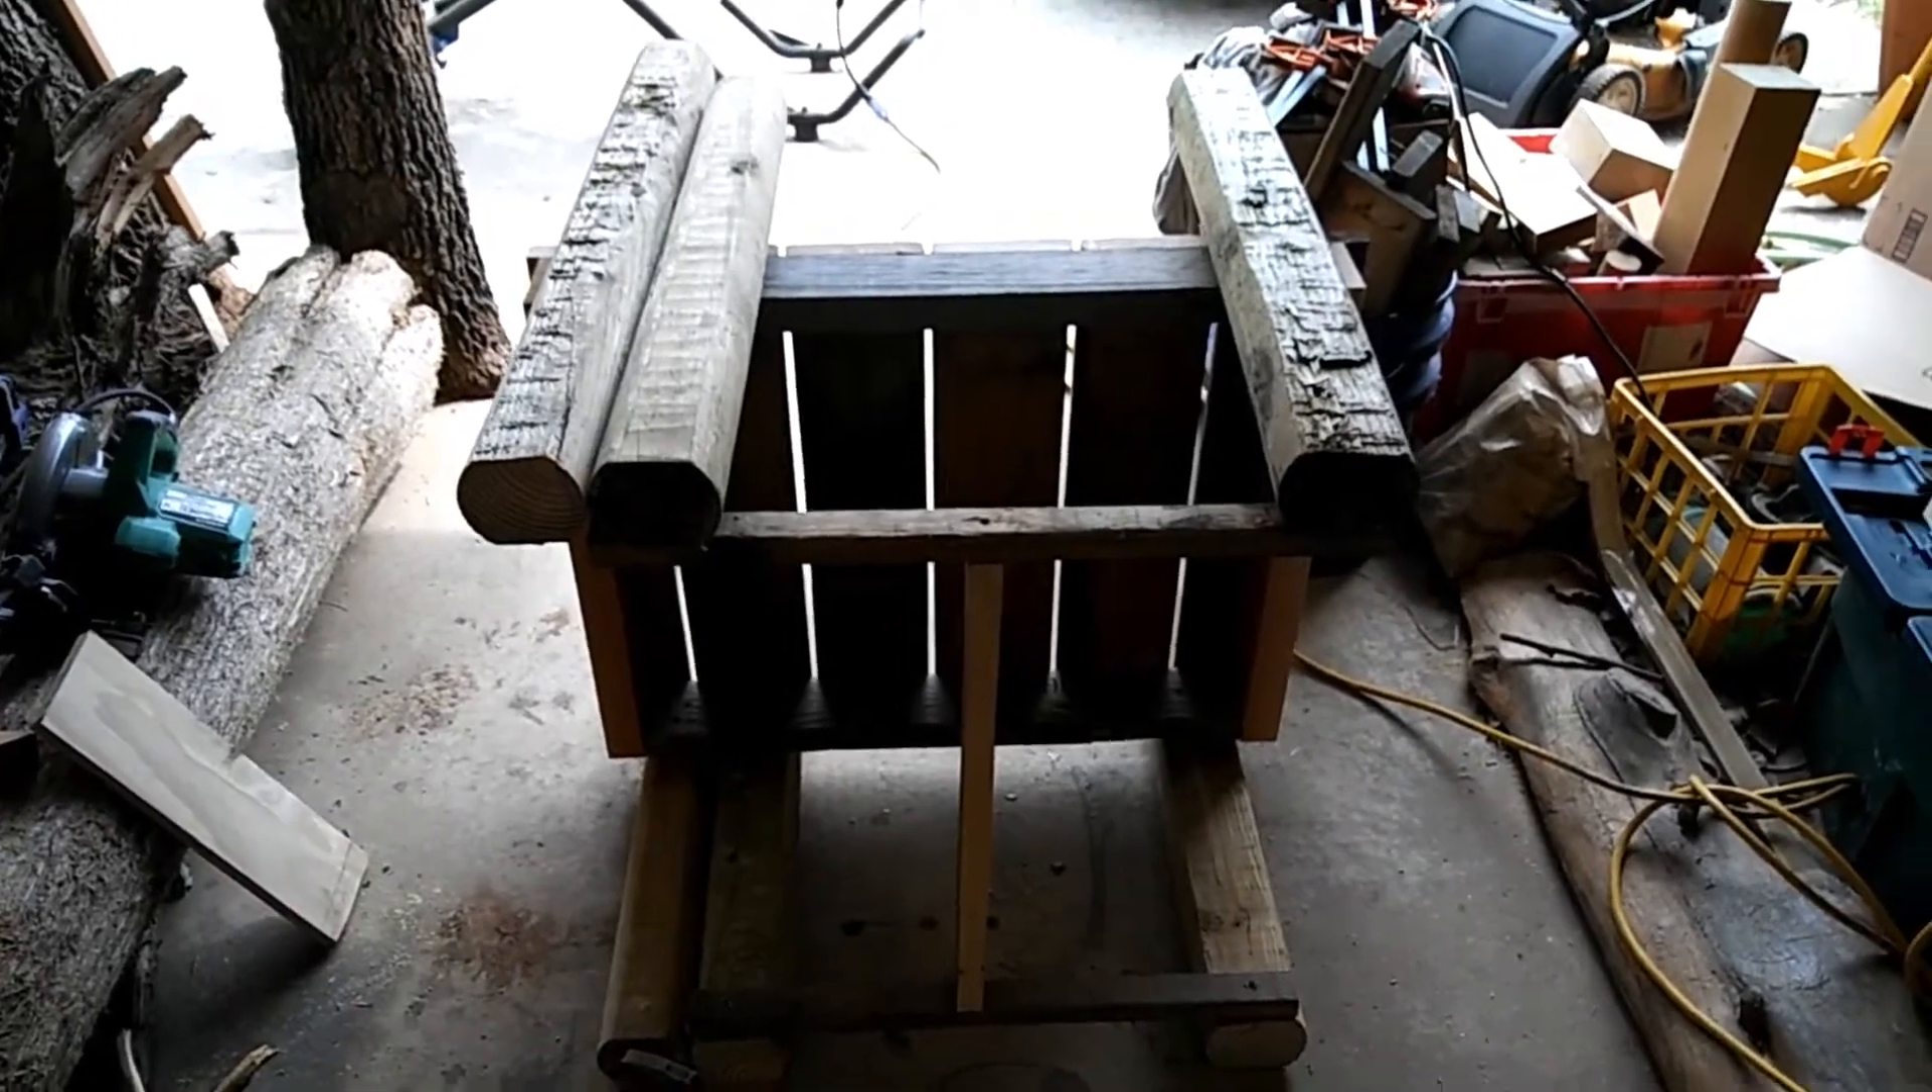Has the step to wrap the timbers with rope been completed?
No.